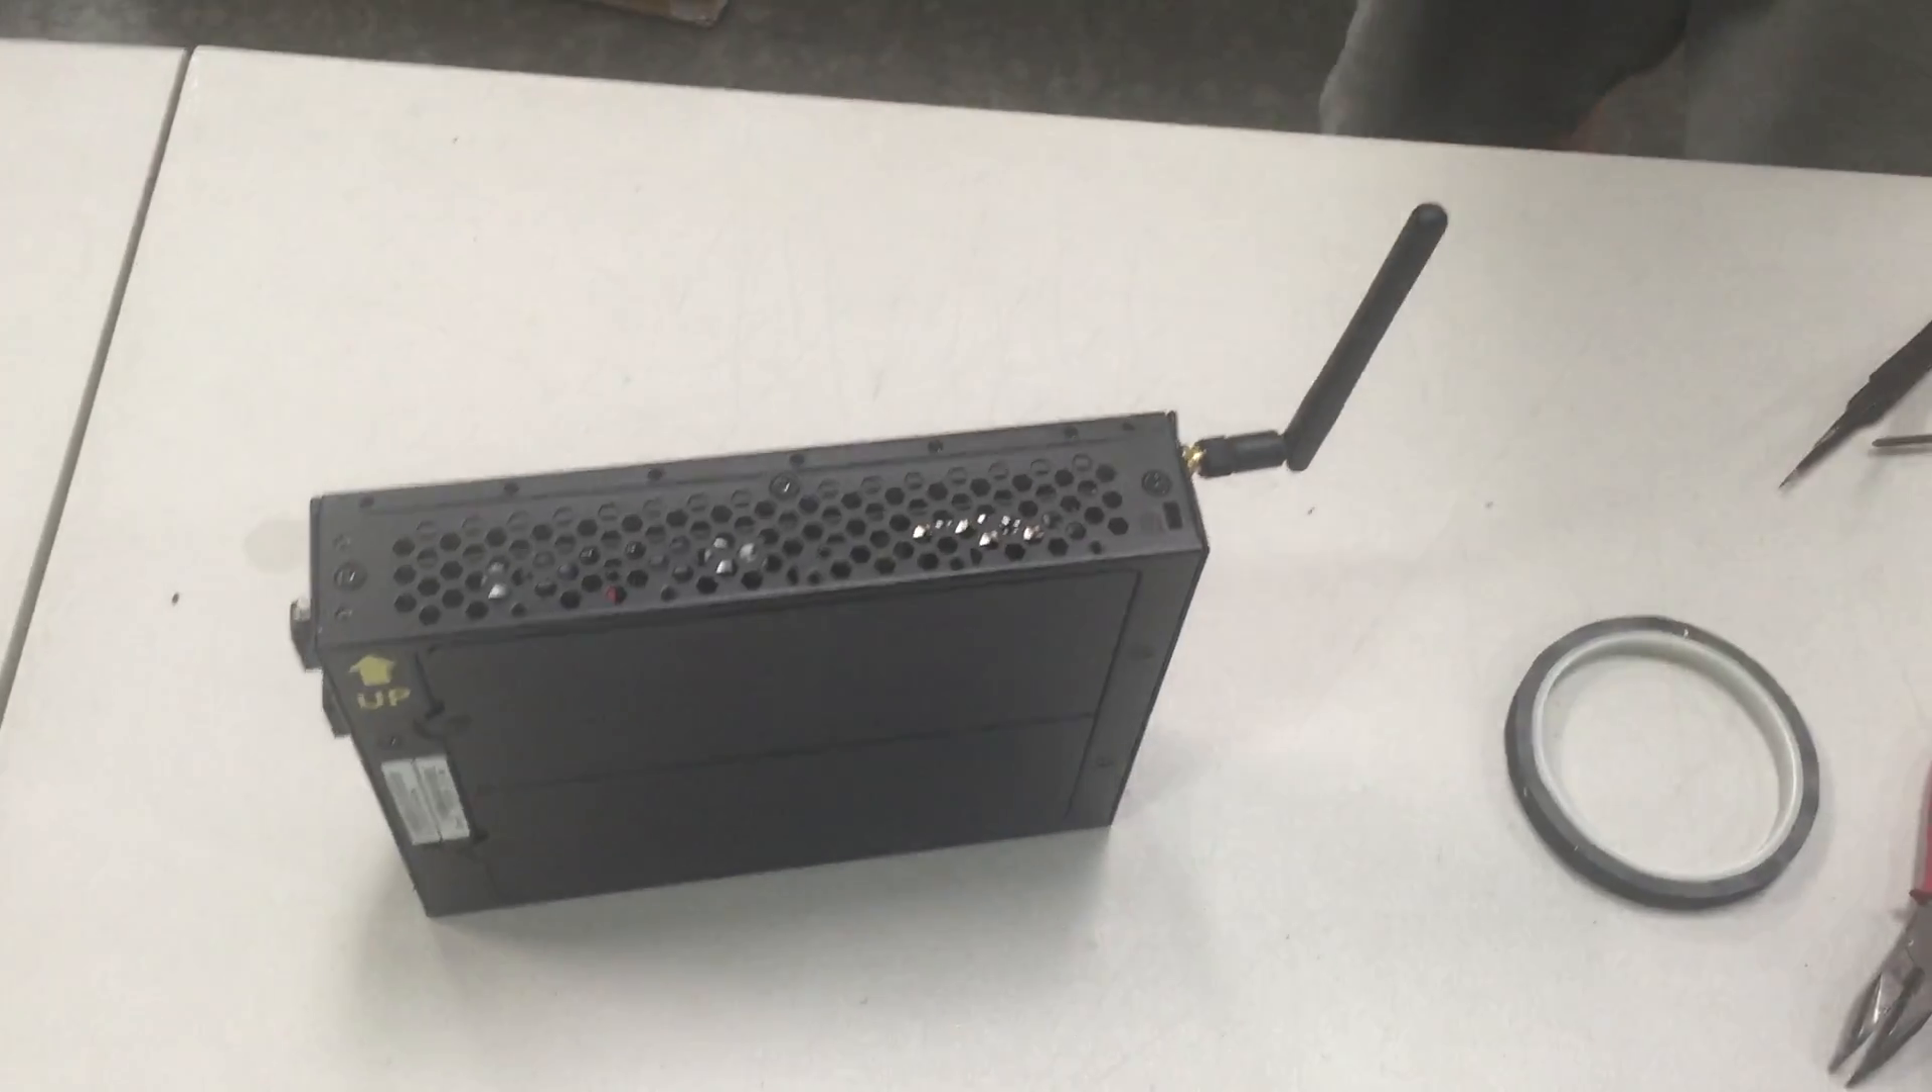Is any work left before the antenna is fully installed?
No.